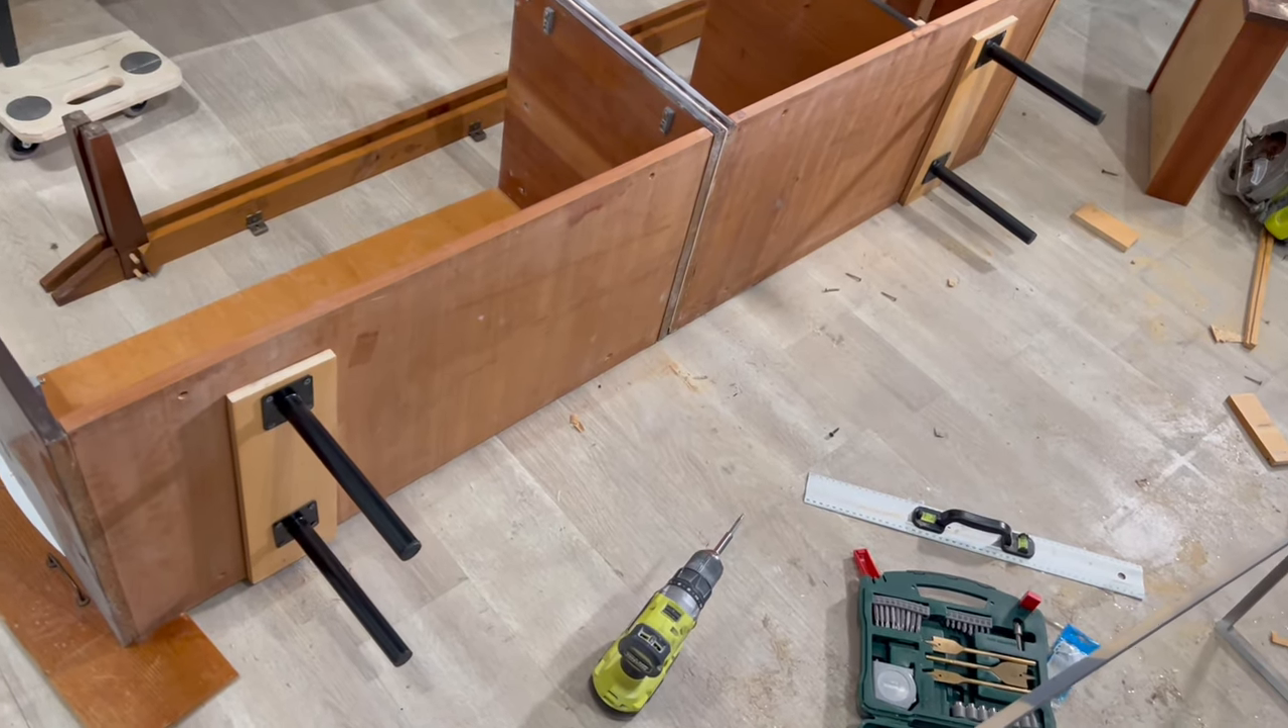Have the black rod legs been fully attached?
Yes.